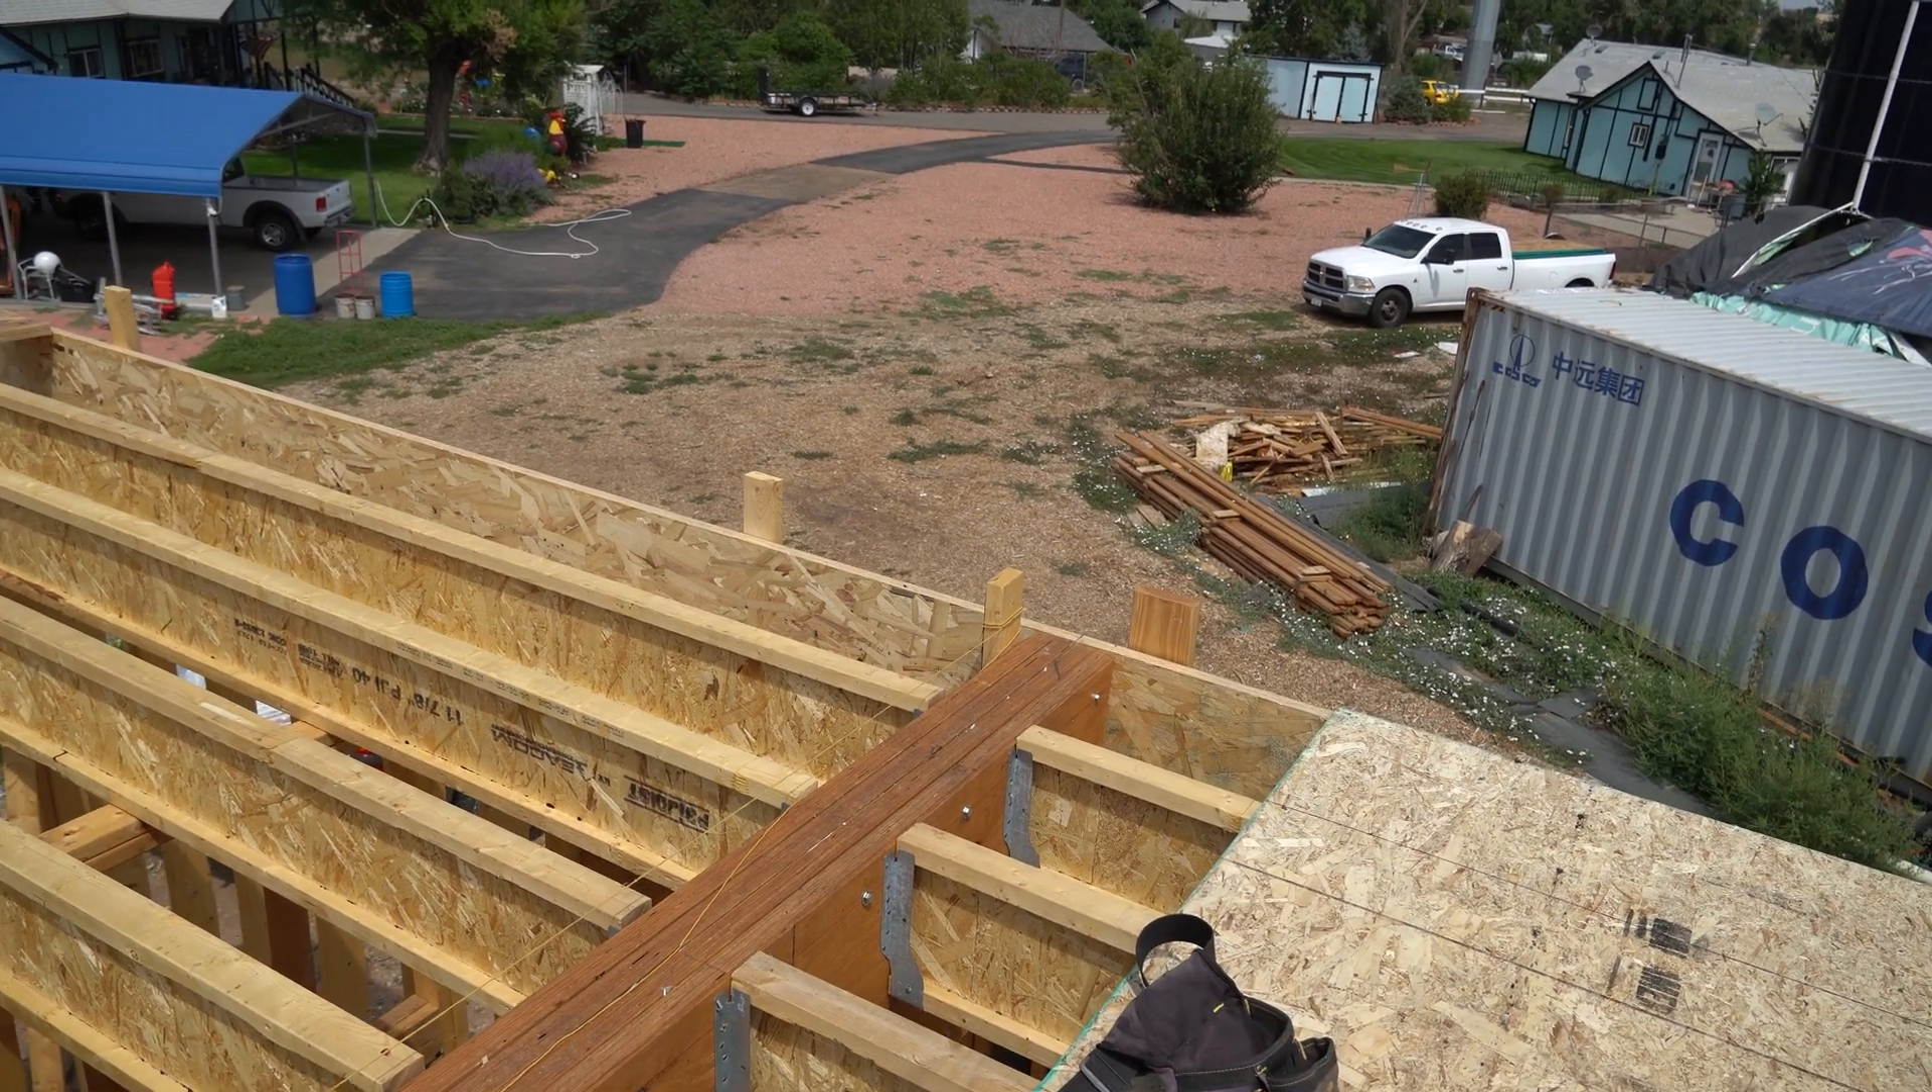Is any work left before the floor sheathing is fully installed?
Yes.